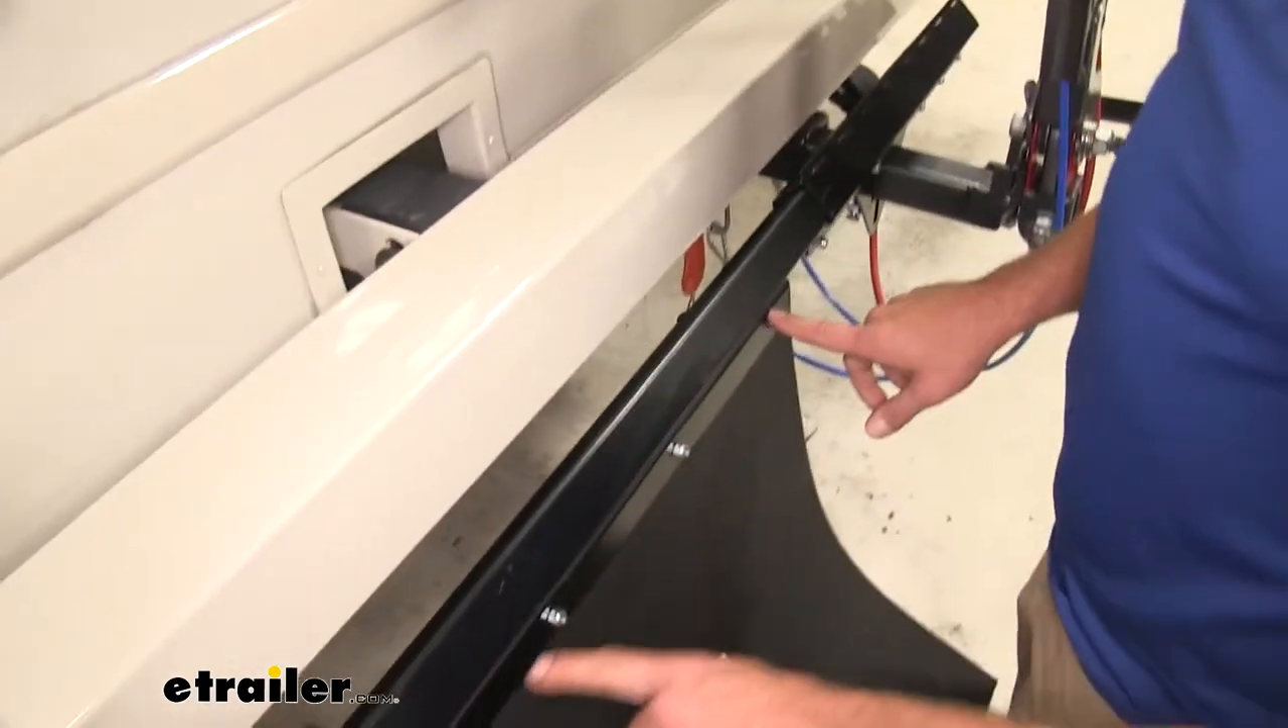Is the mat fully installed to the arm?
Yes.